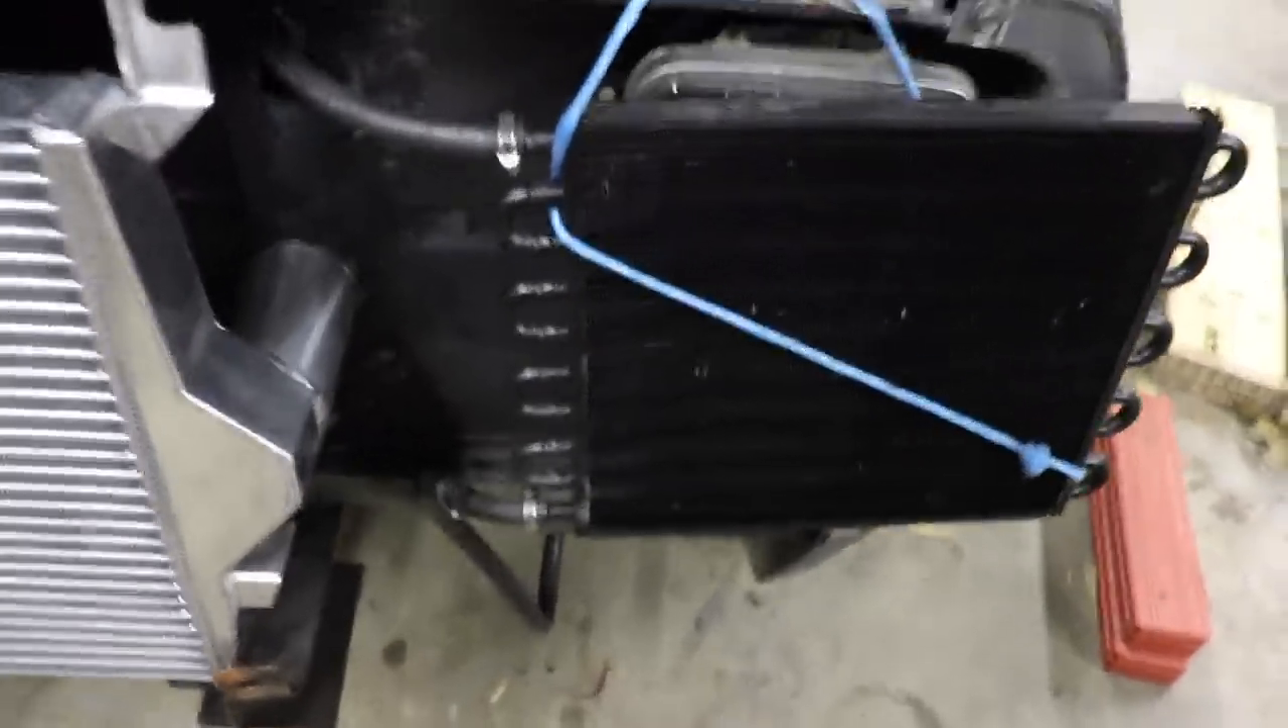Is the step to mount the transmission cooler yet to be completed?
Yes.